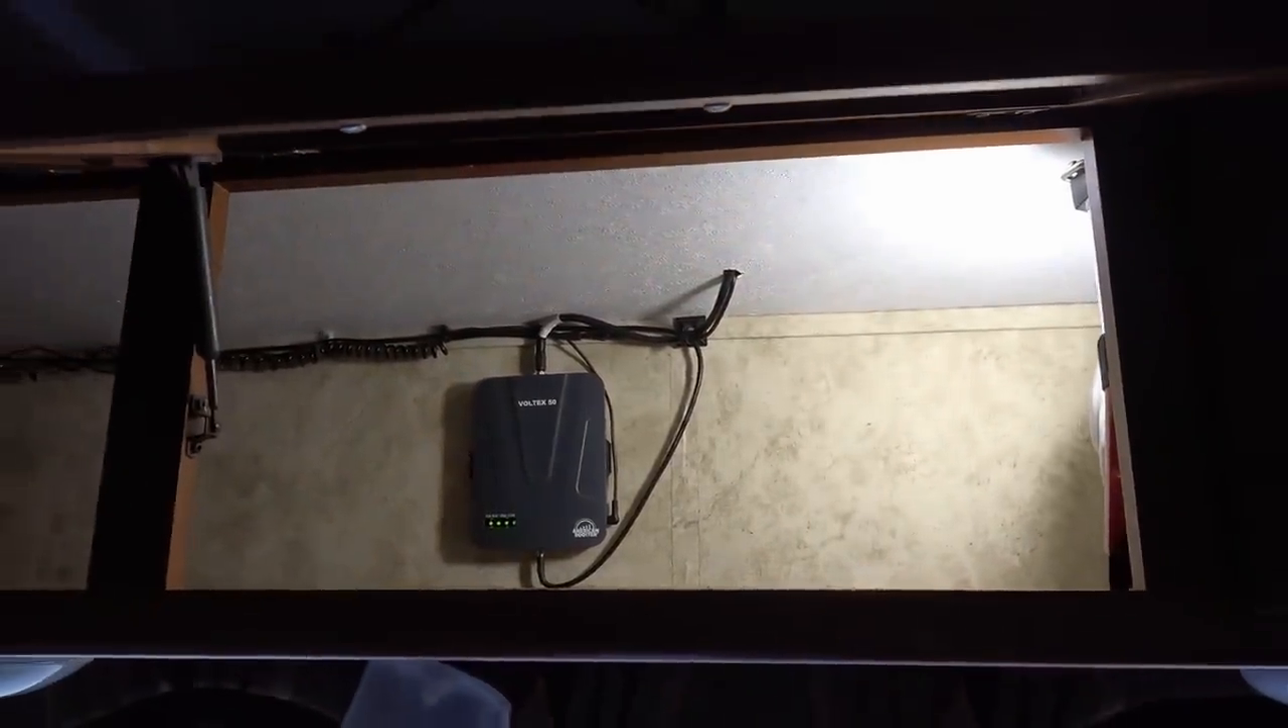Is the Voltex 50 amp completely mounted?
Yes.